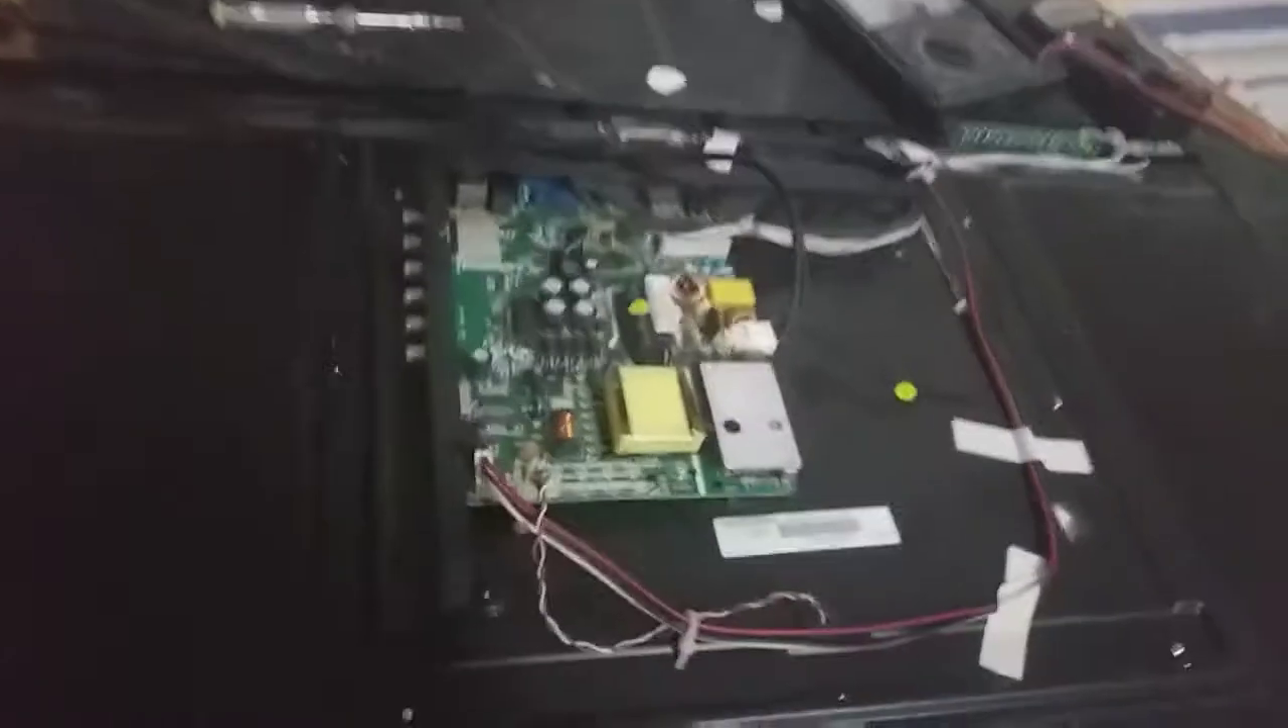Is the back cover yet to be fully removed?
No.